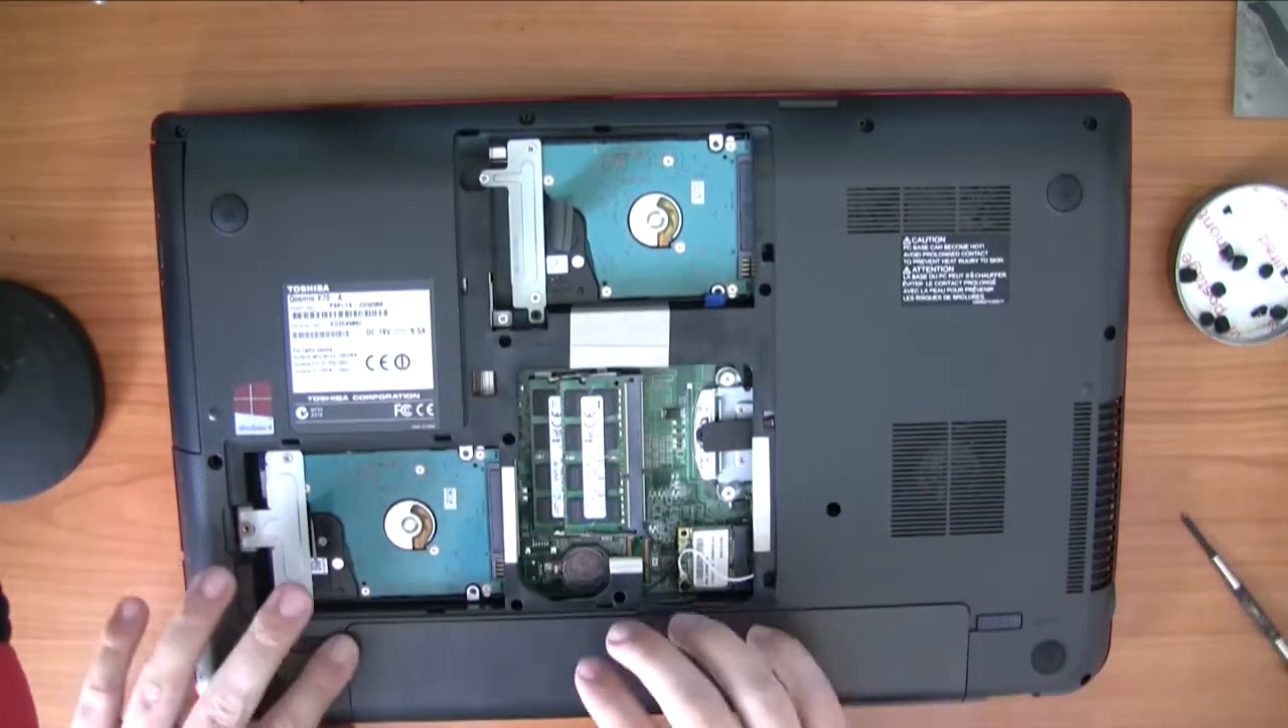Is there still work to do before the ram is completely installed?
No.